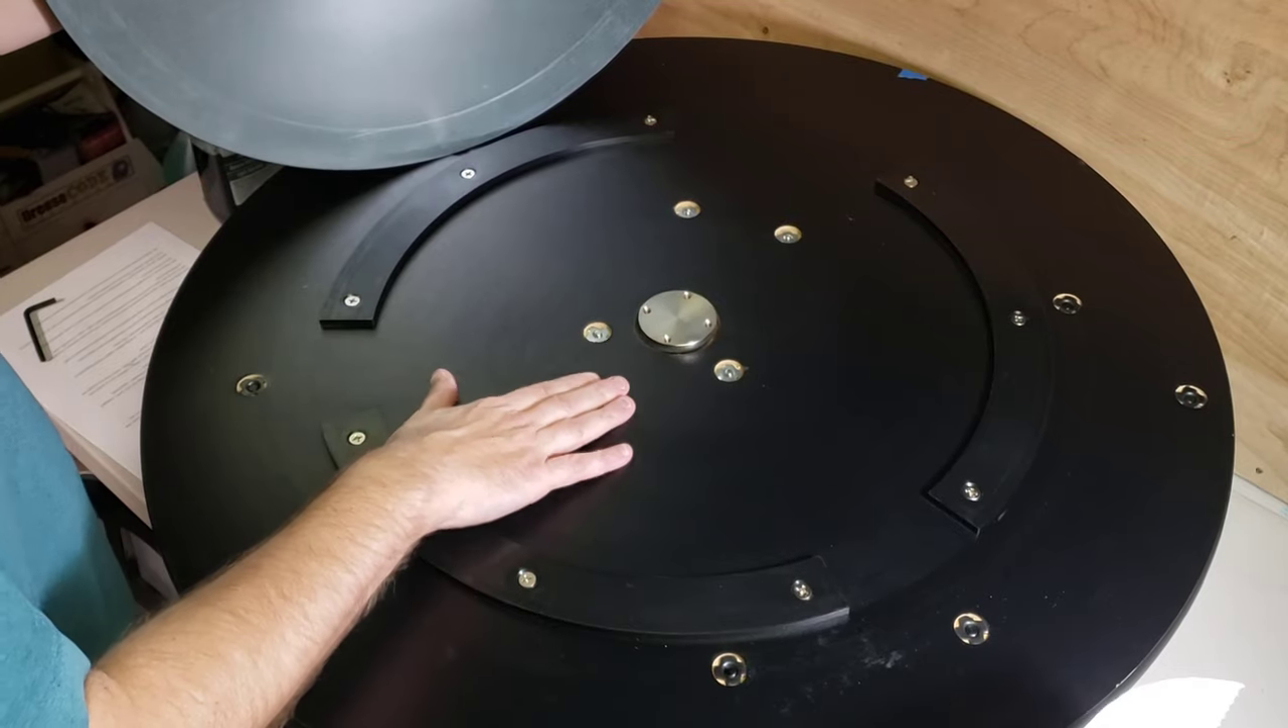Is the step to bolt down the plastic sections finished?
Yes.